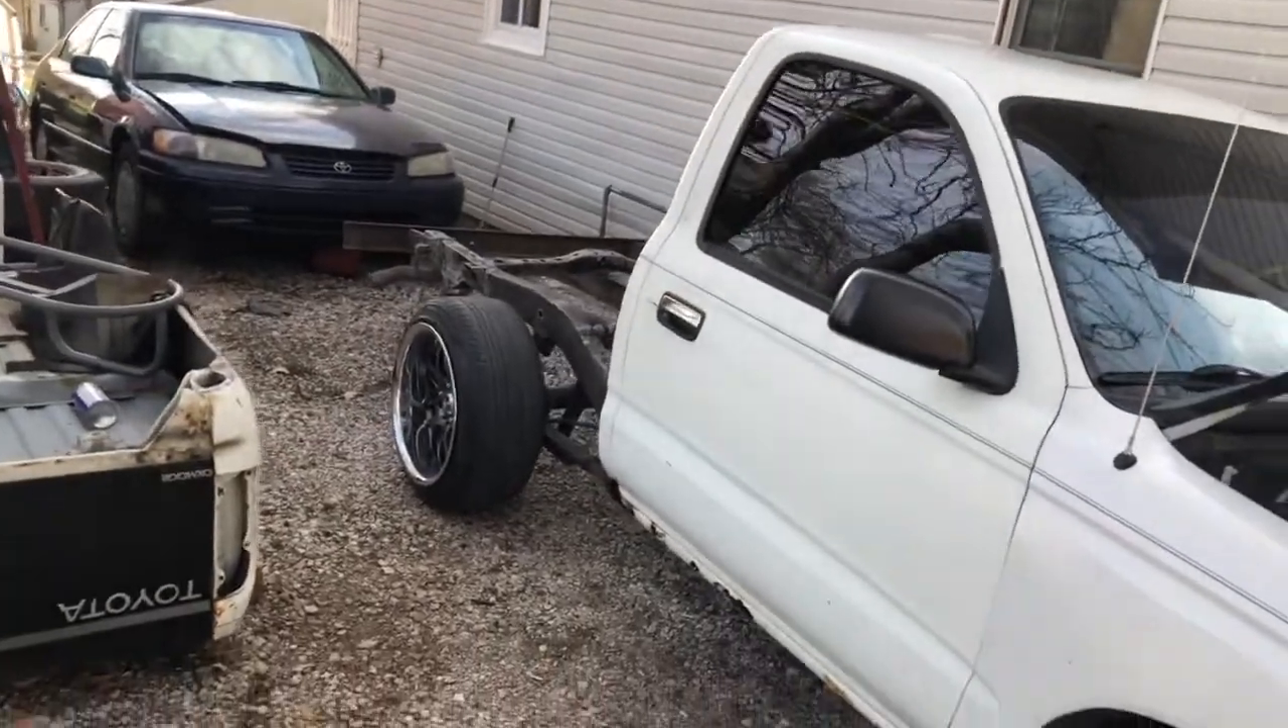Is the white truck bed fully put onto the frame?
No.